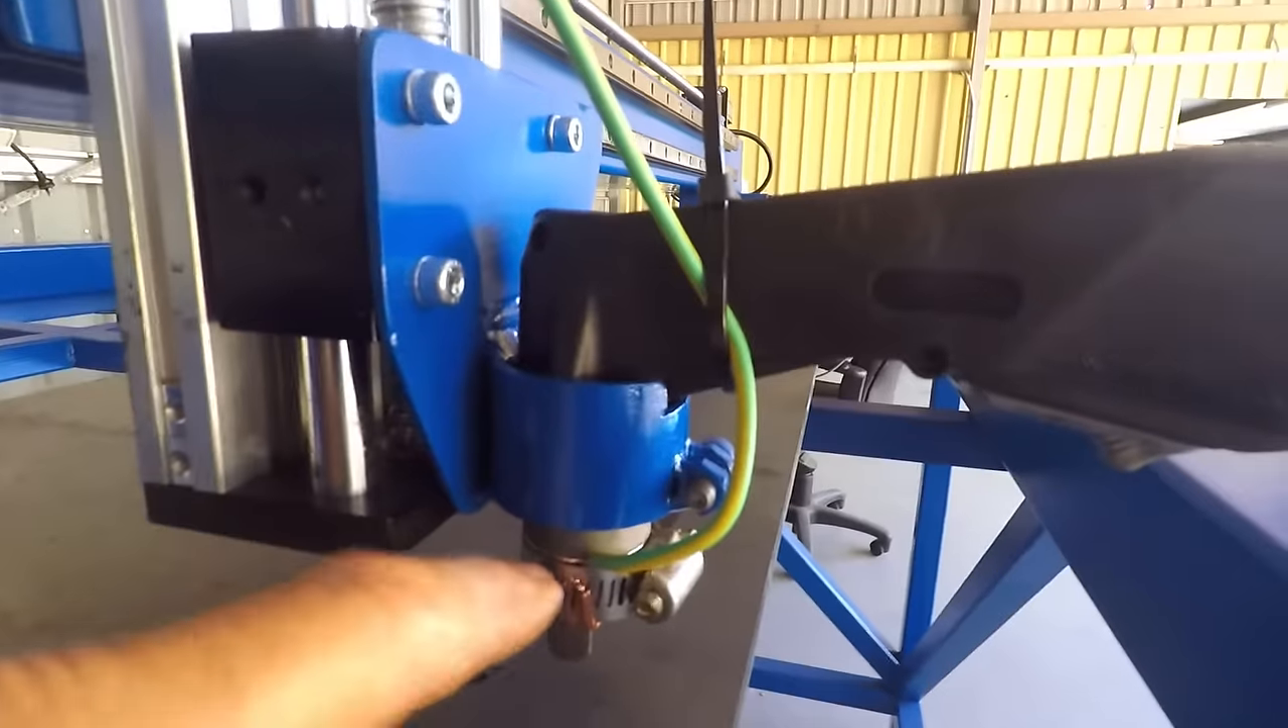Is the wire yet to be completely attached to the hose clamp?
No.